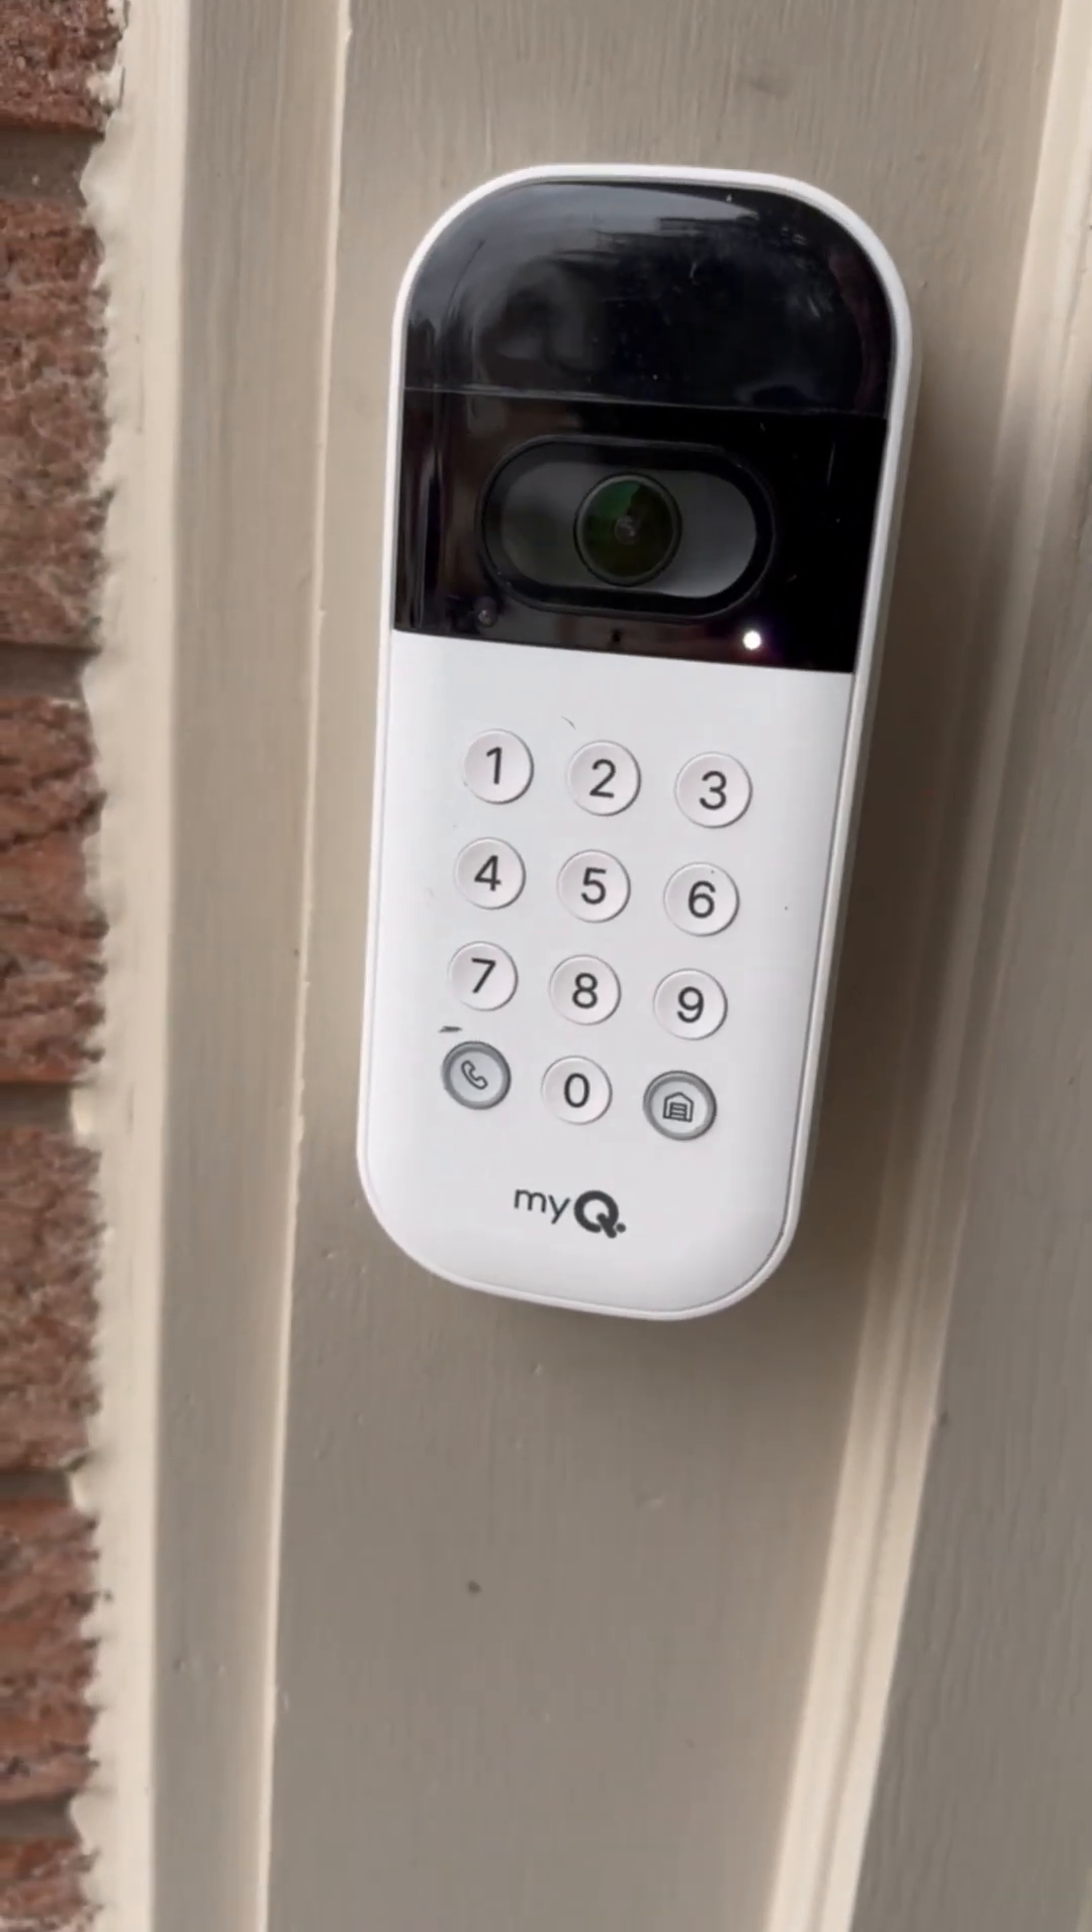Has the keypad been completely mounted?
Yes.